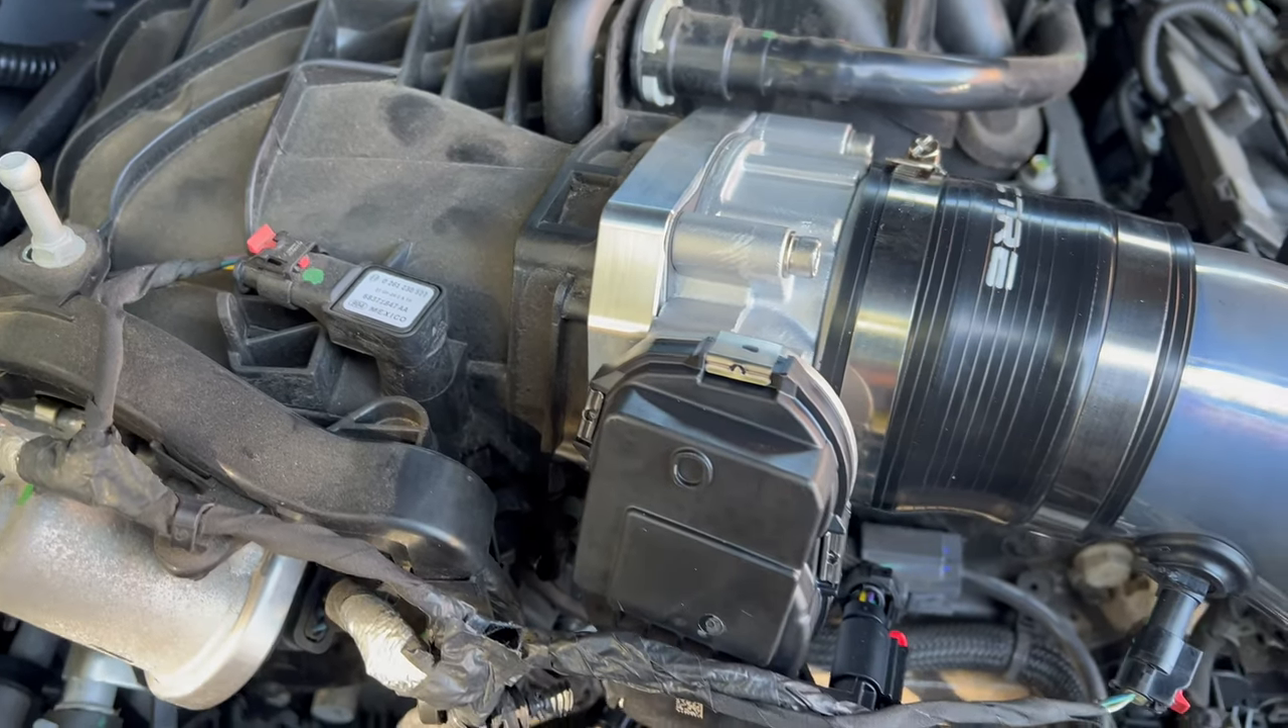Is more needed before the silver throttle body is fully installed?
No.